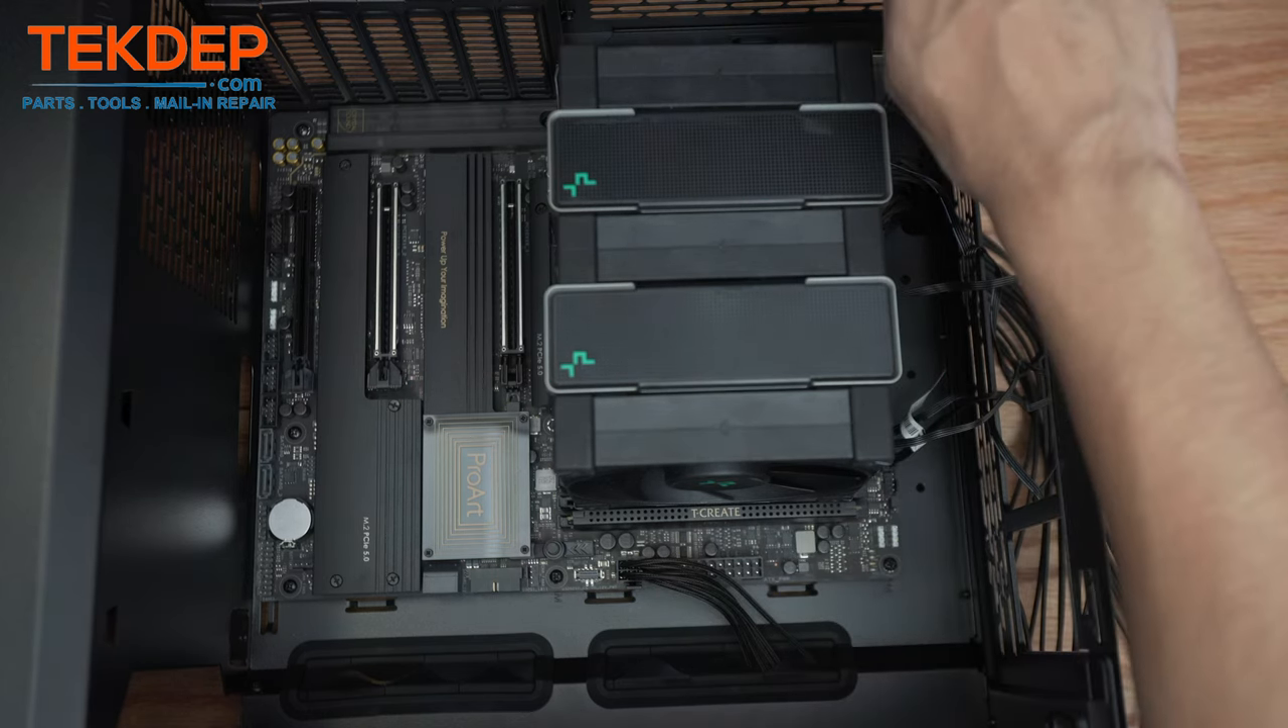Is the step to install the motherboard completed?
Yes.